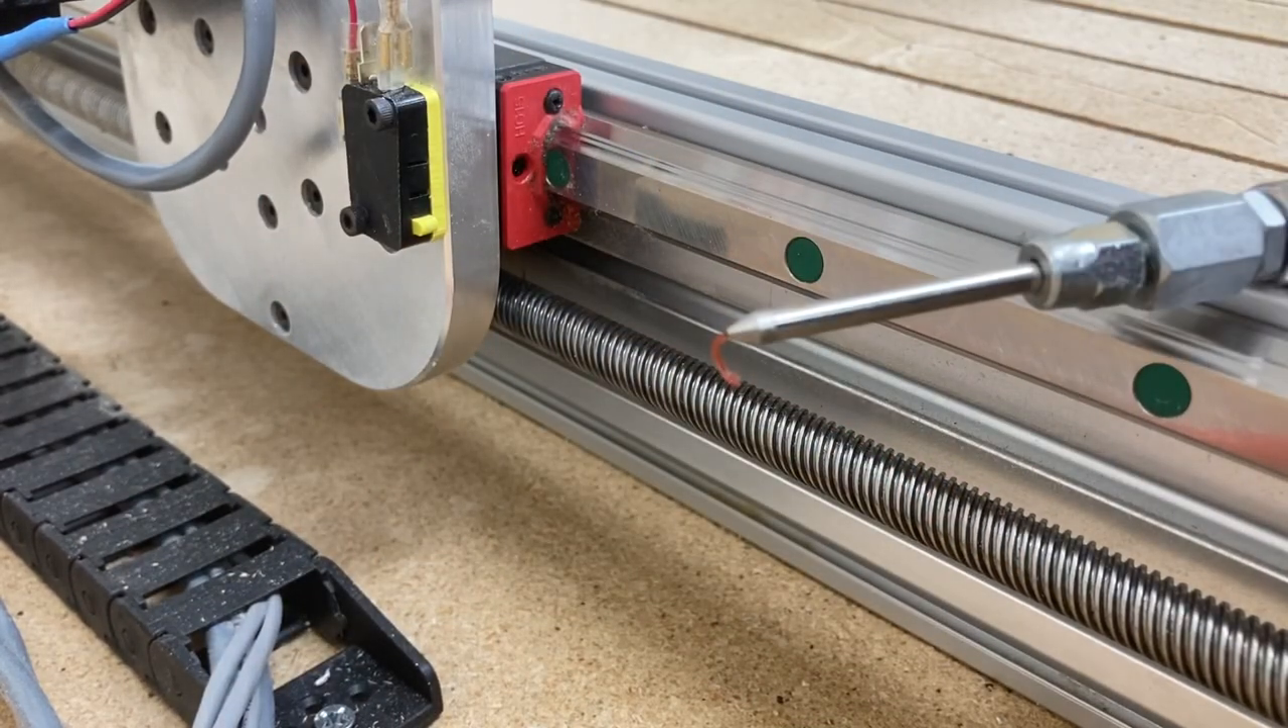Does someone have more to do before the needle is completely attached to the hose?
No.